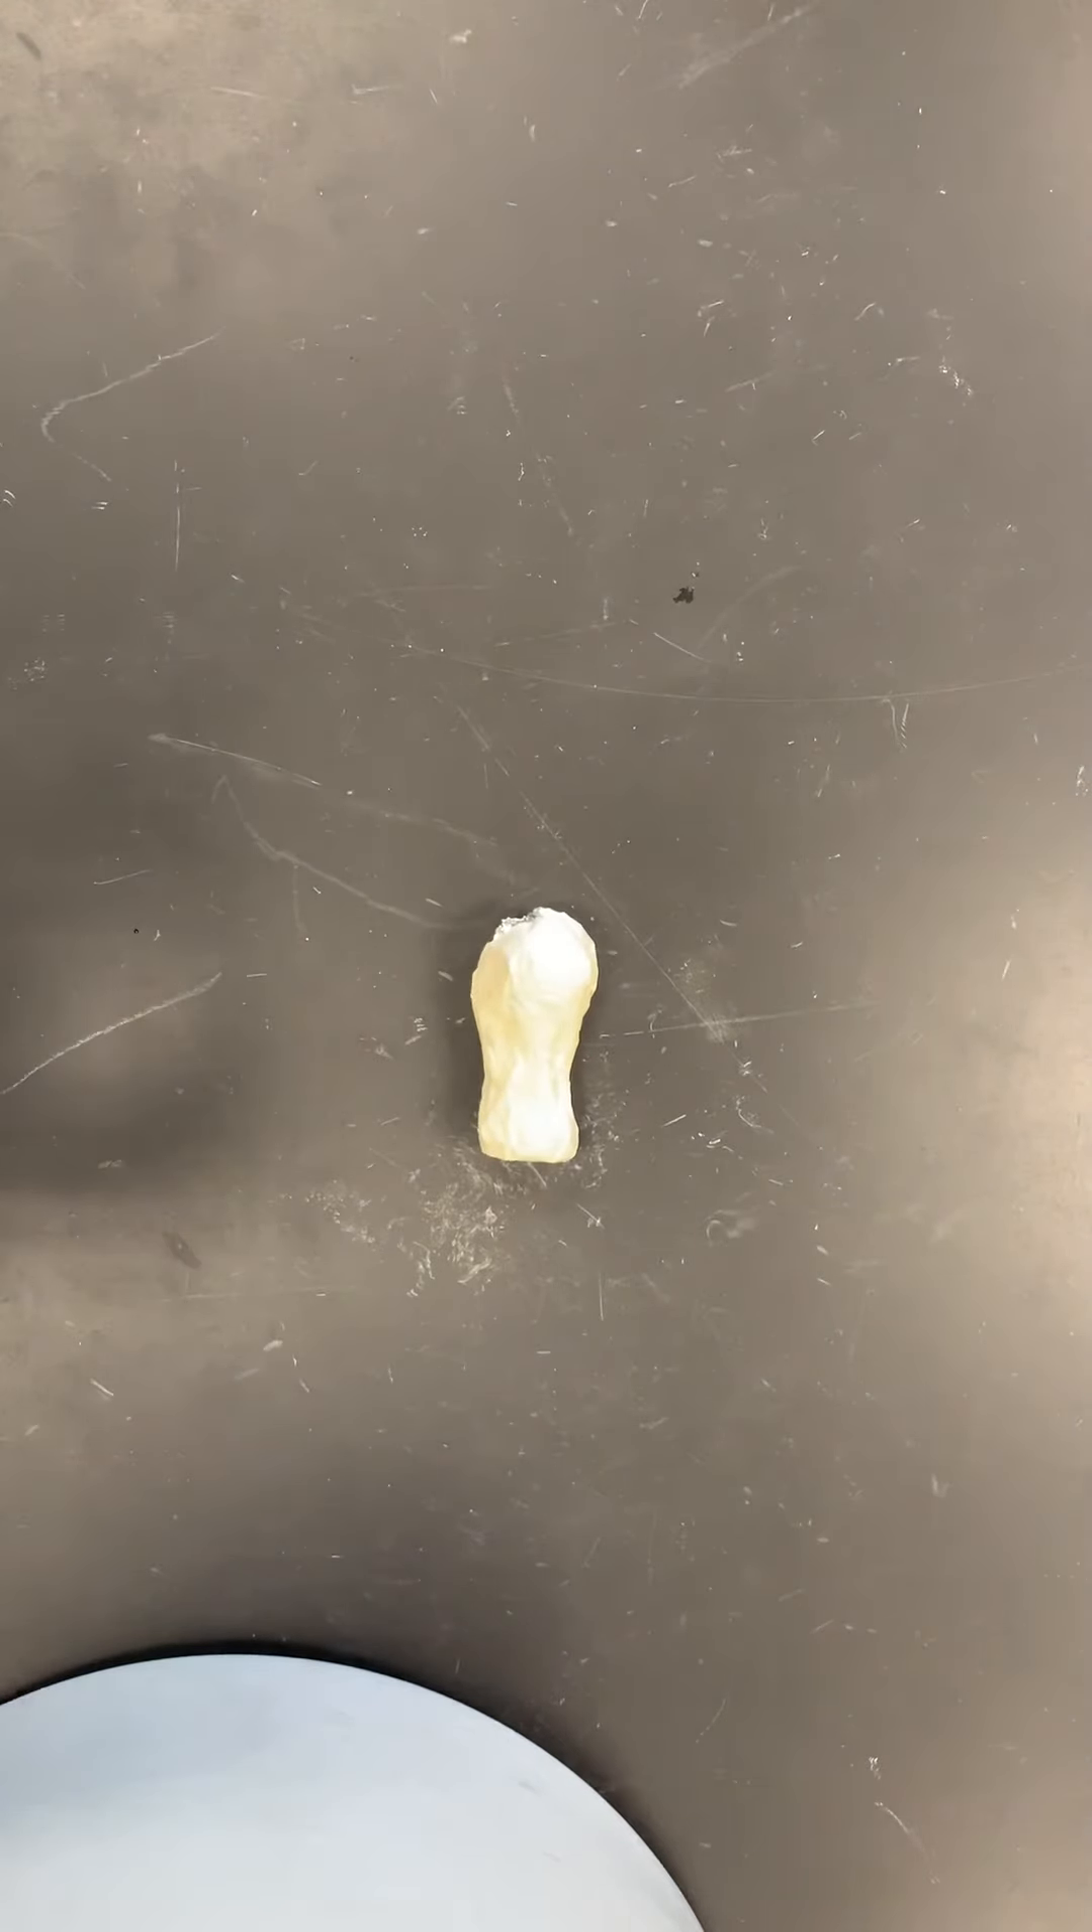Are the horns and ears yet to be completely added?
Yes.